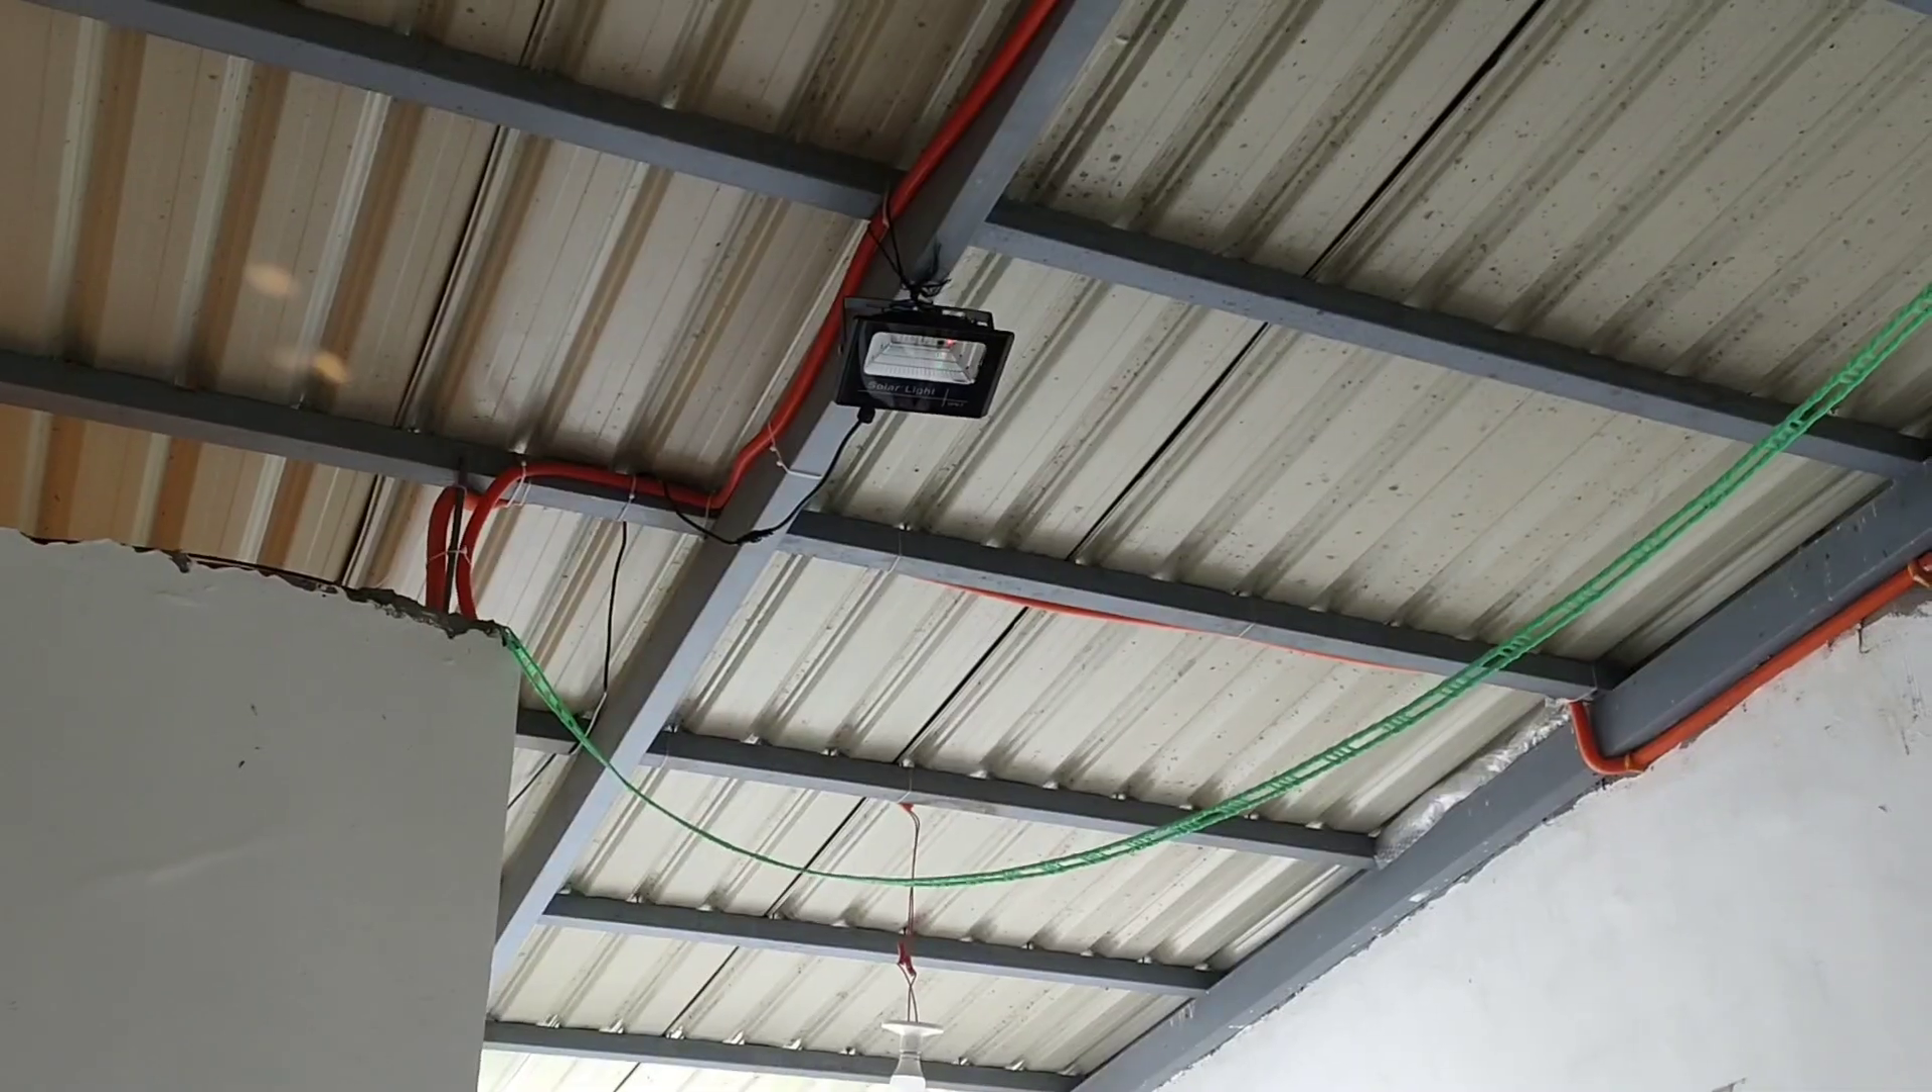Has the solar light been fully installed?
Yes.